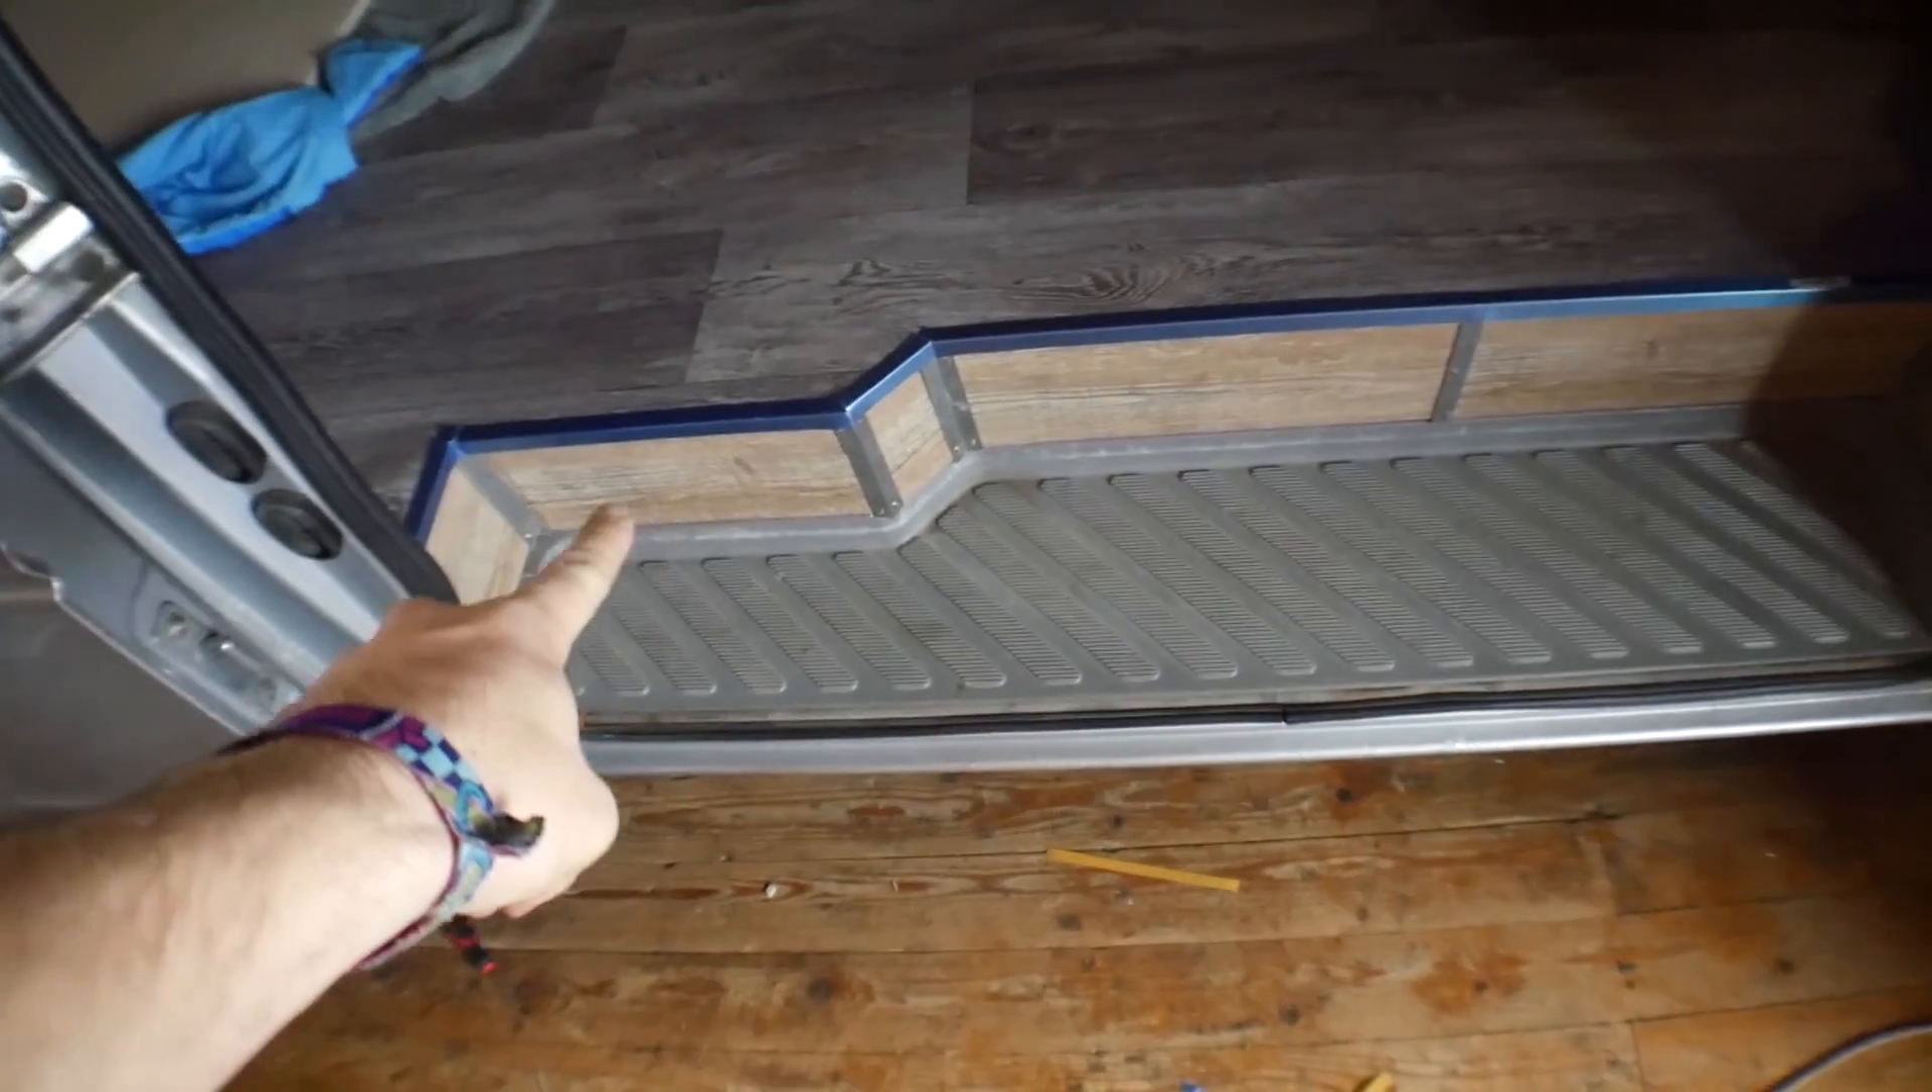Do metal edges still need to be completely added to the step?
No.